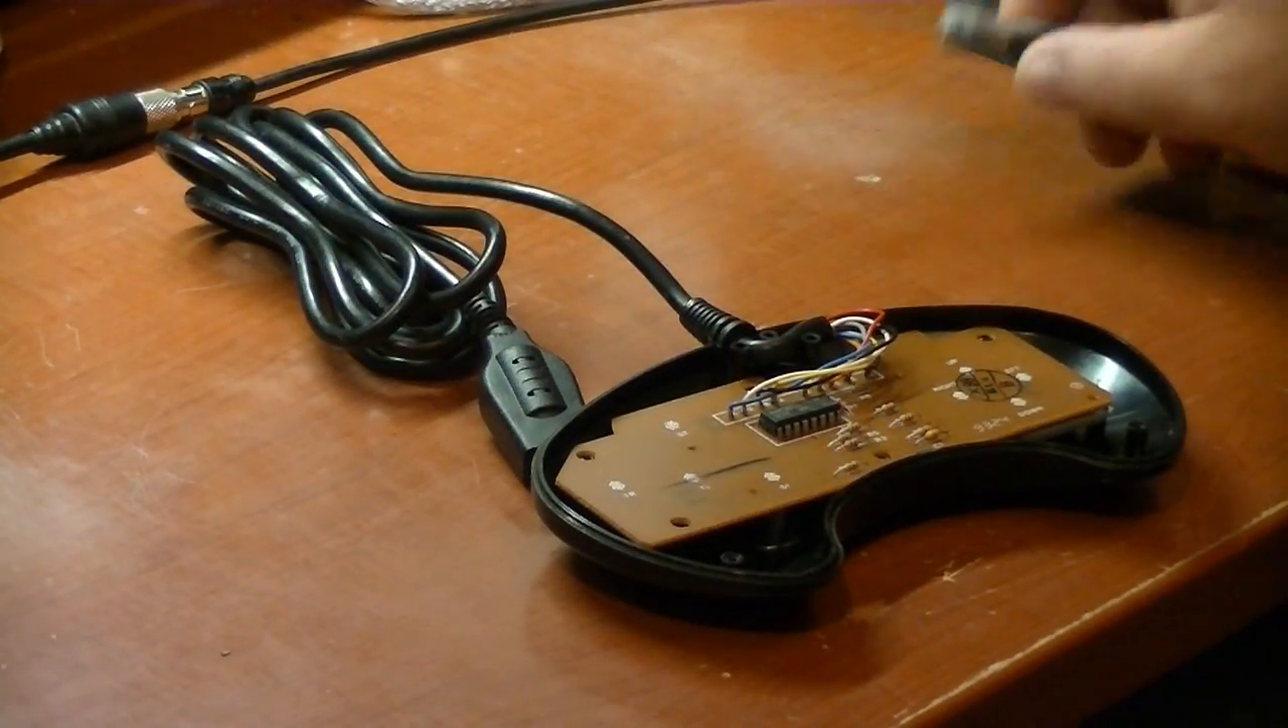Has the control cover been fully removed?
Yes.